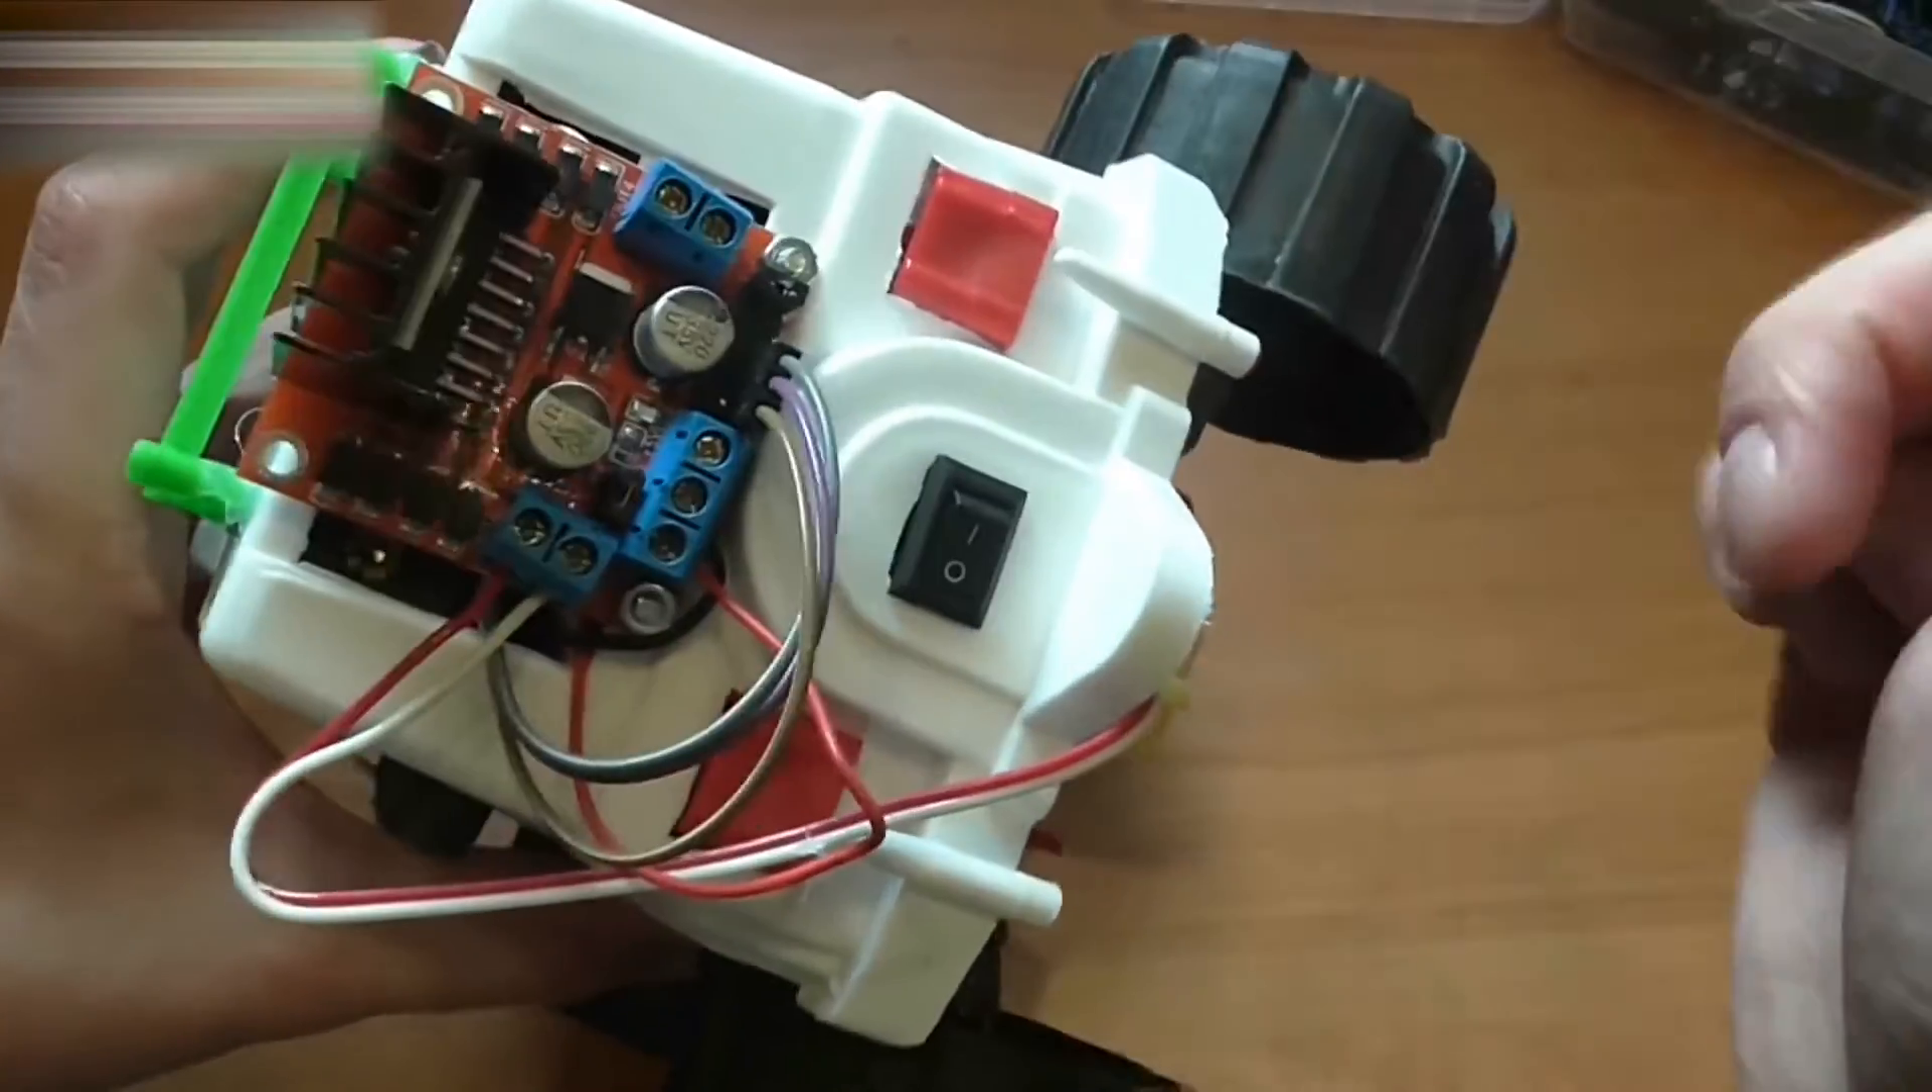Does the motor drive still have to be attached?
No.